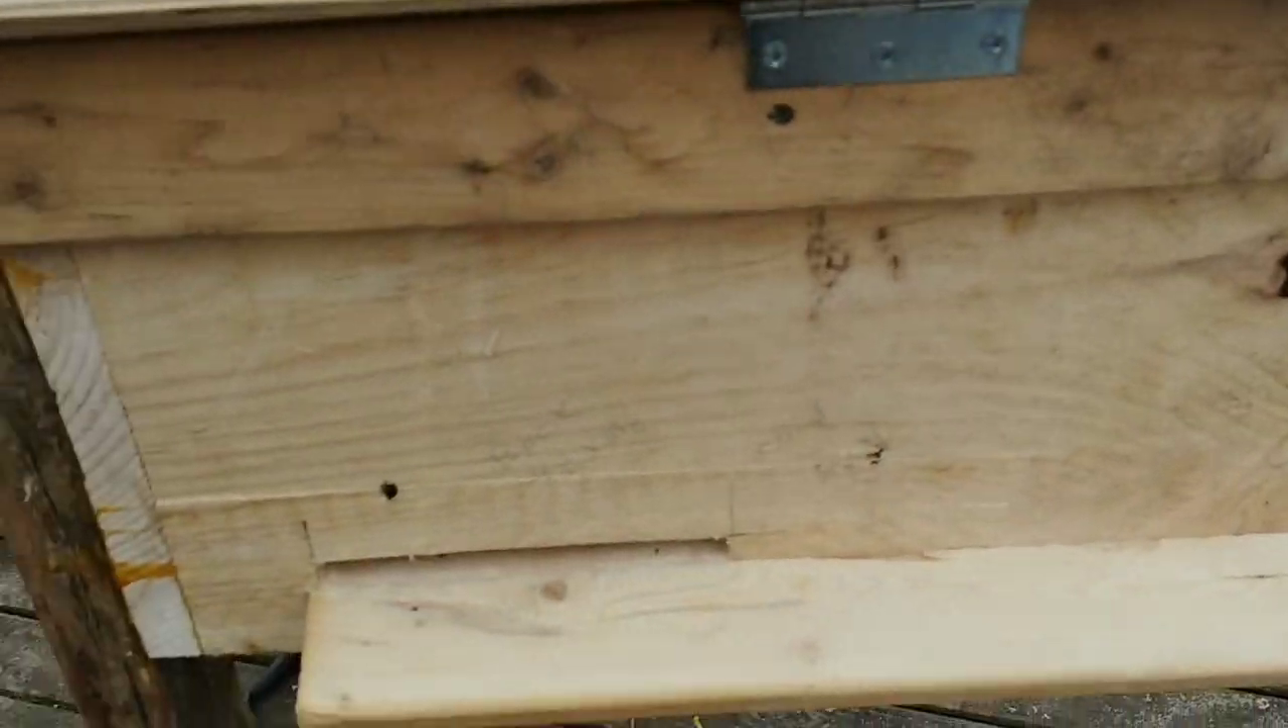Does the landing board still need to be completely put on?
No.